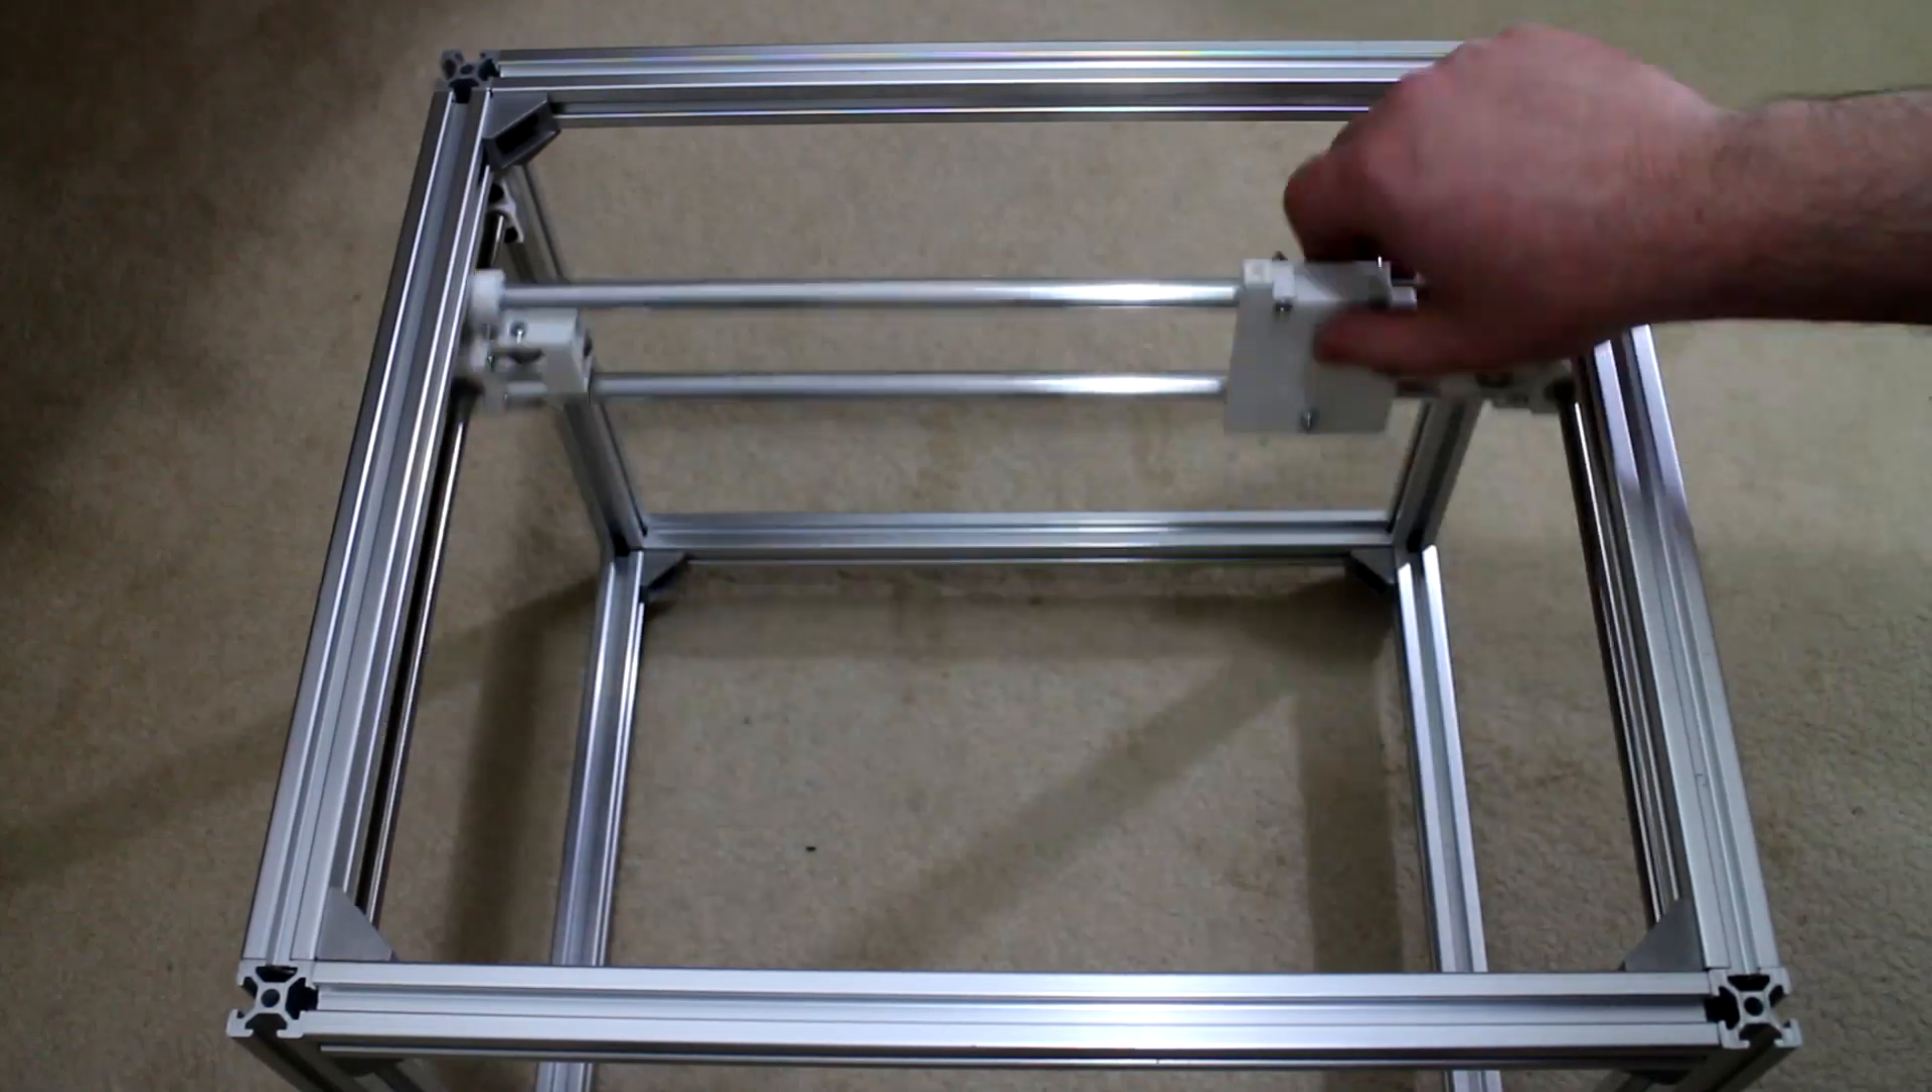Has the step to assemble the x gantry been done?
Yes.